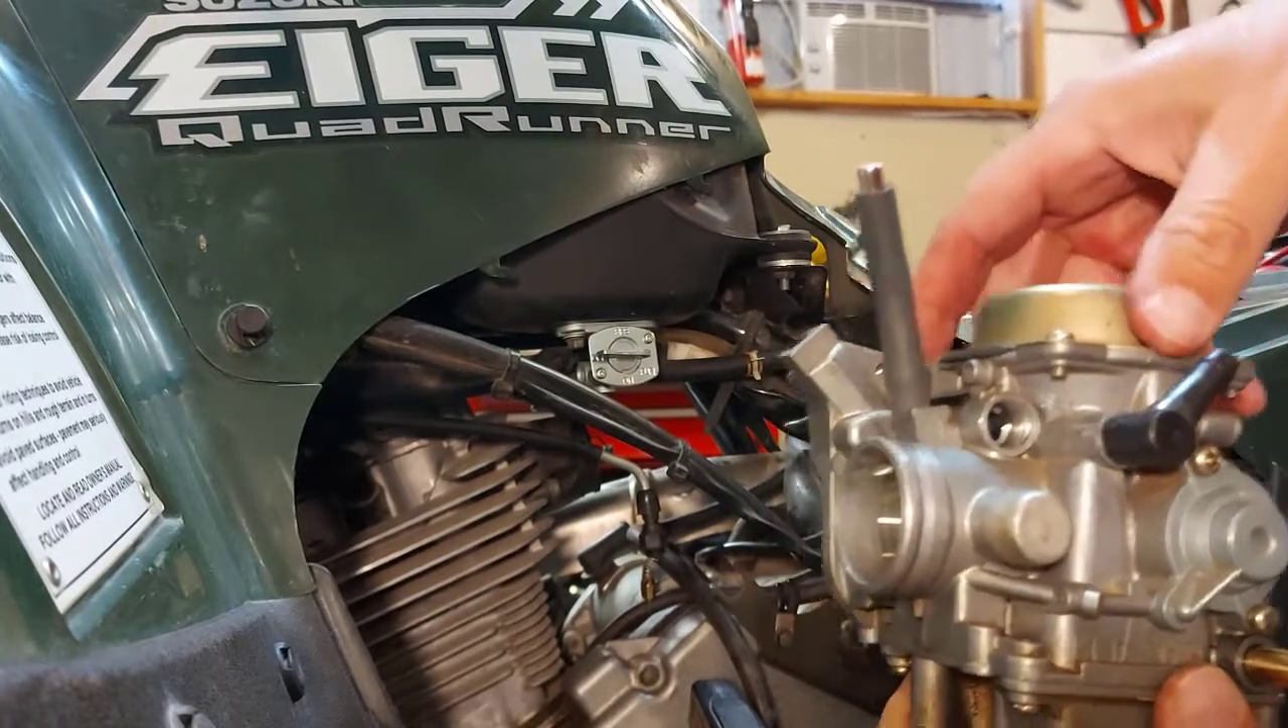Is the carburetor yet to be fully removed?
No.